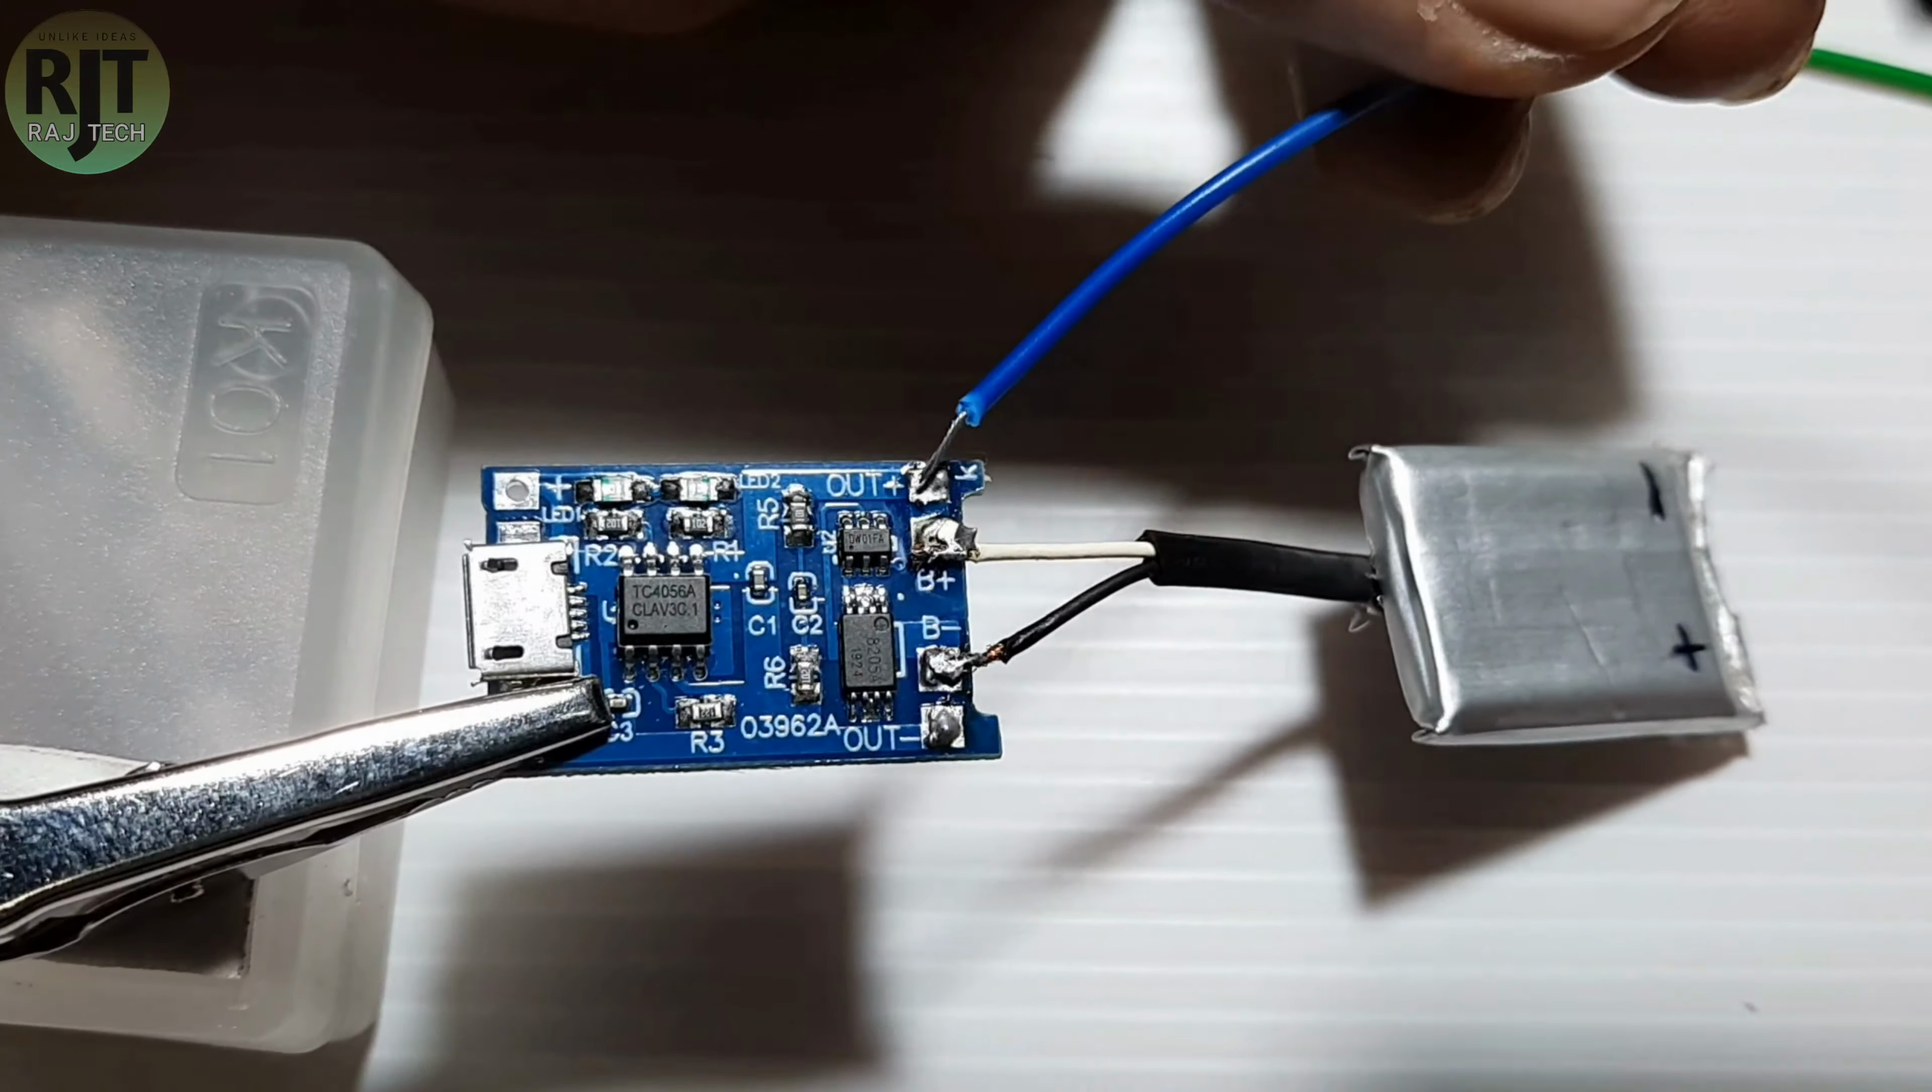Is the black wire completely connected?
Yes.